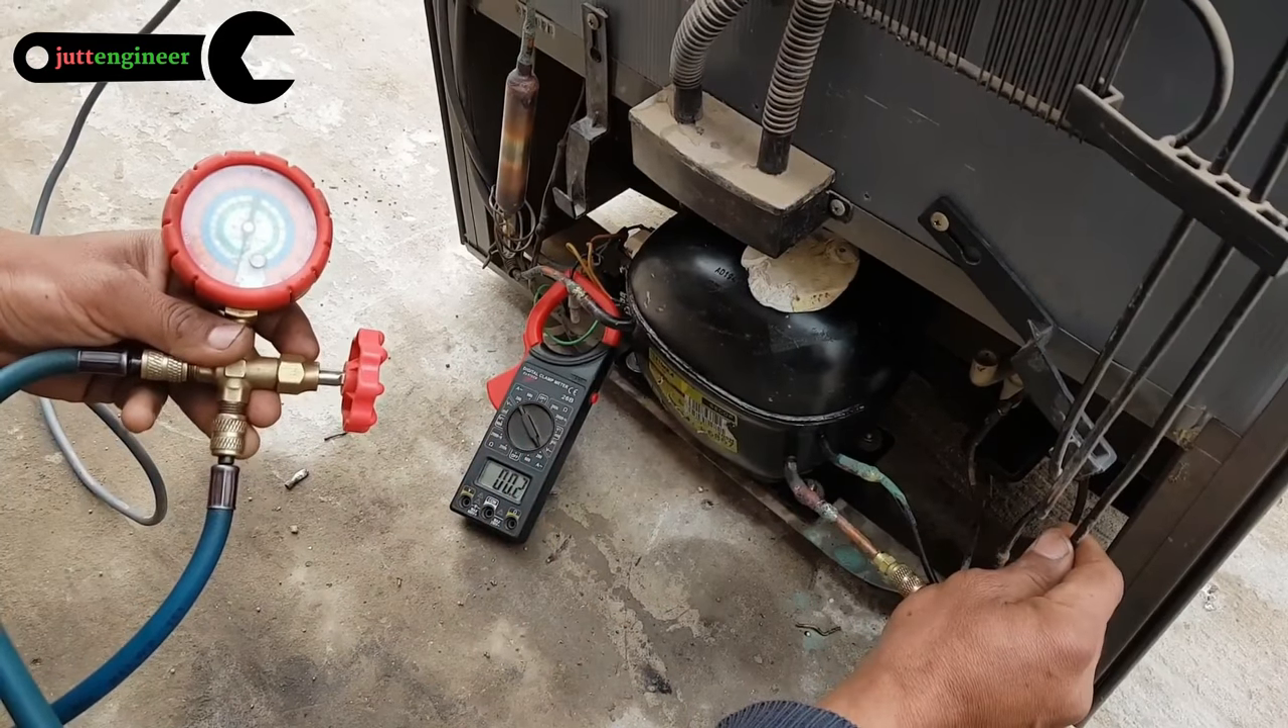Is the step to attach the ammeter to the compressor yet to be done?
No.